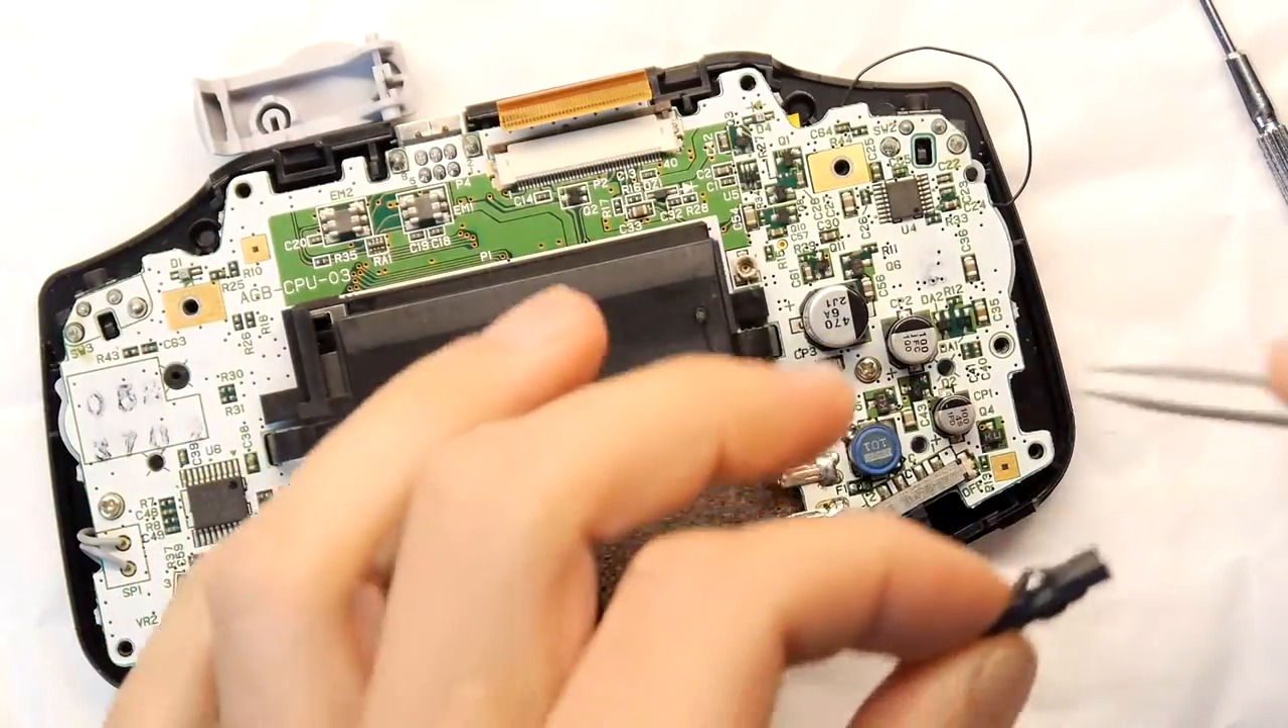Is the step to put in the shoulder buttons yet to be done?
Yes.